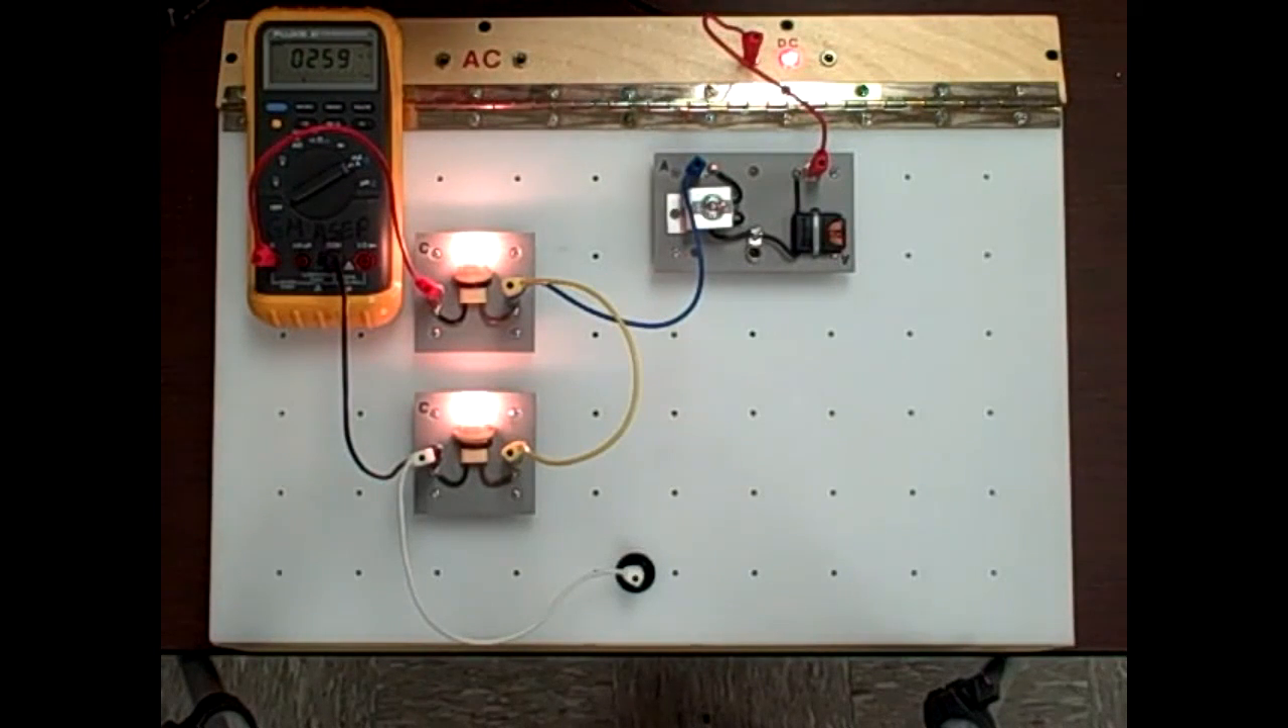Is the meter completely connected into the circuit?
Yes.